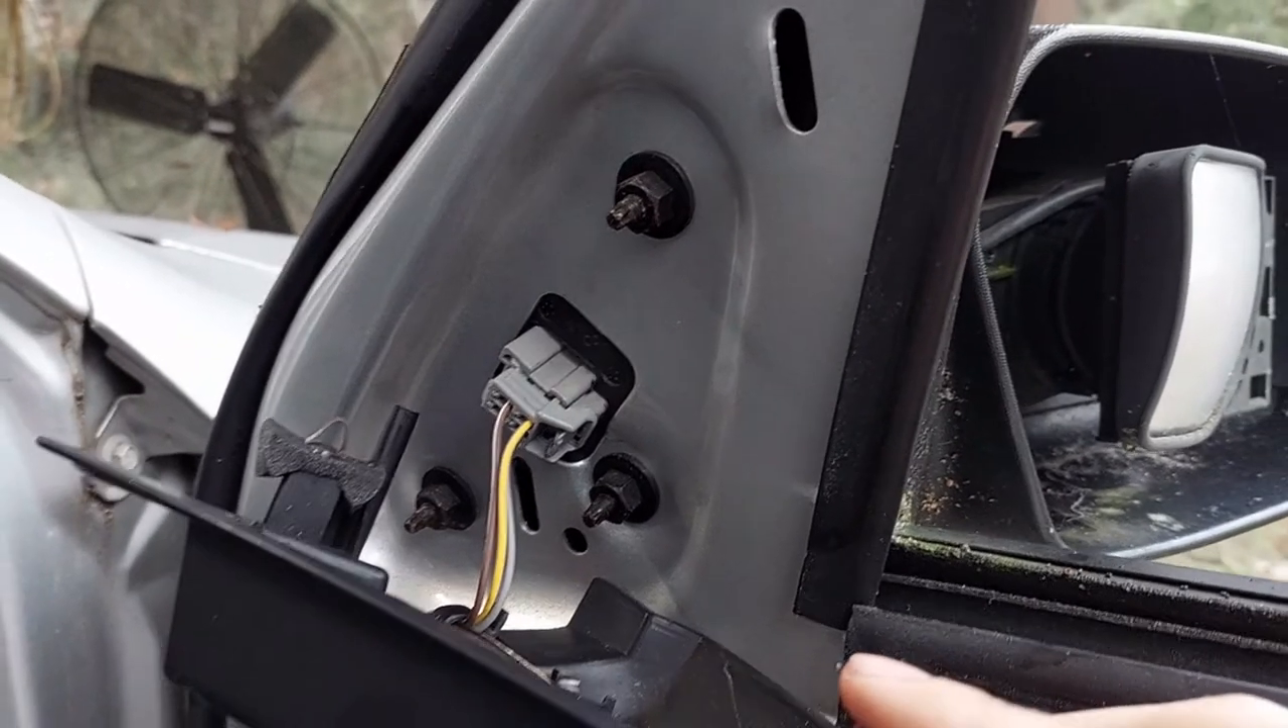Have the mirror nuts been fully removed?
No.